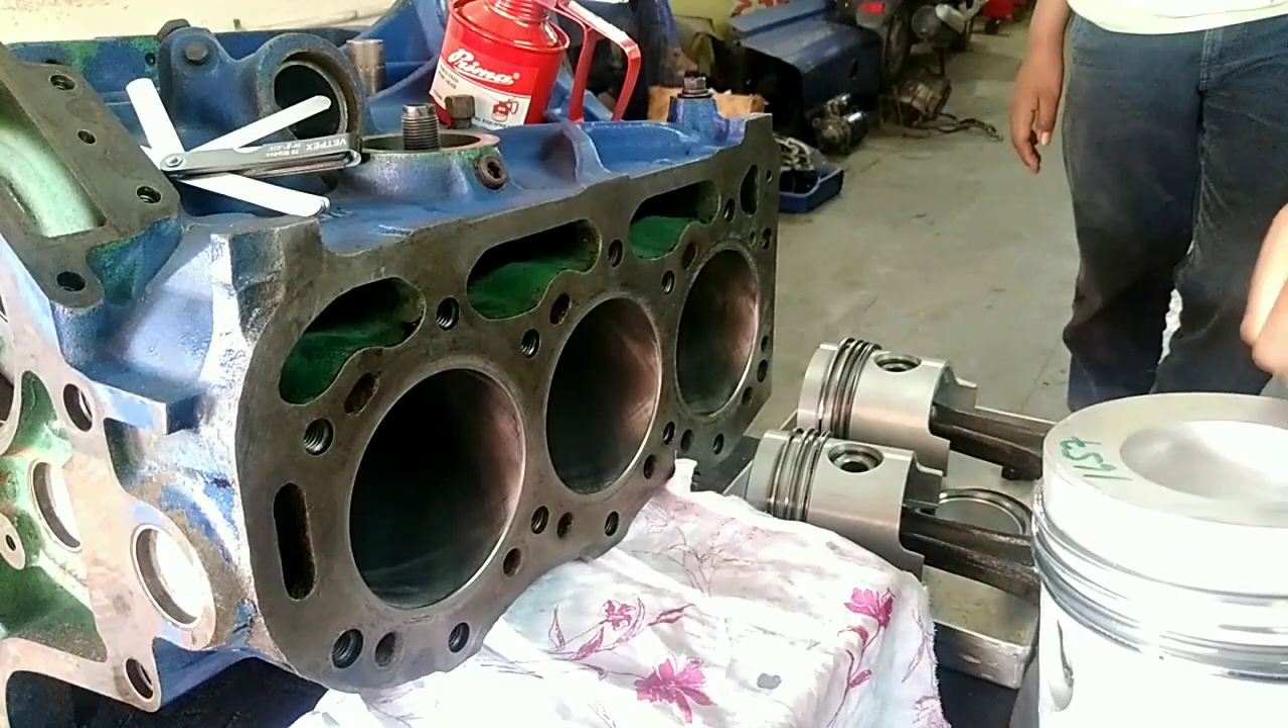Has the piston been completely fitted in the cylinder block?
No.